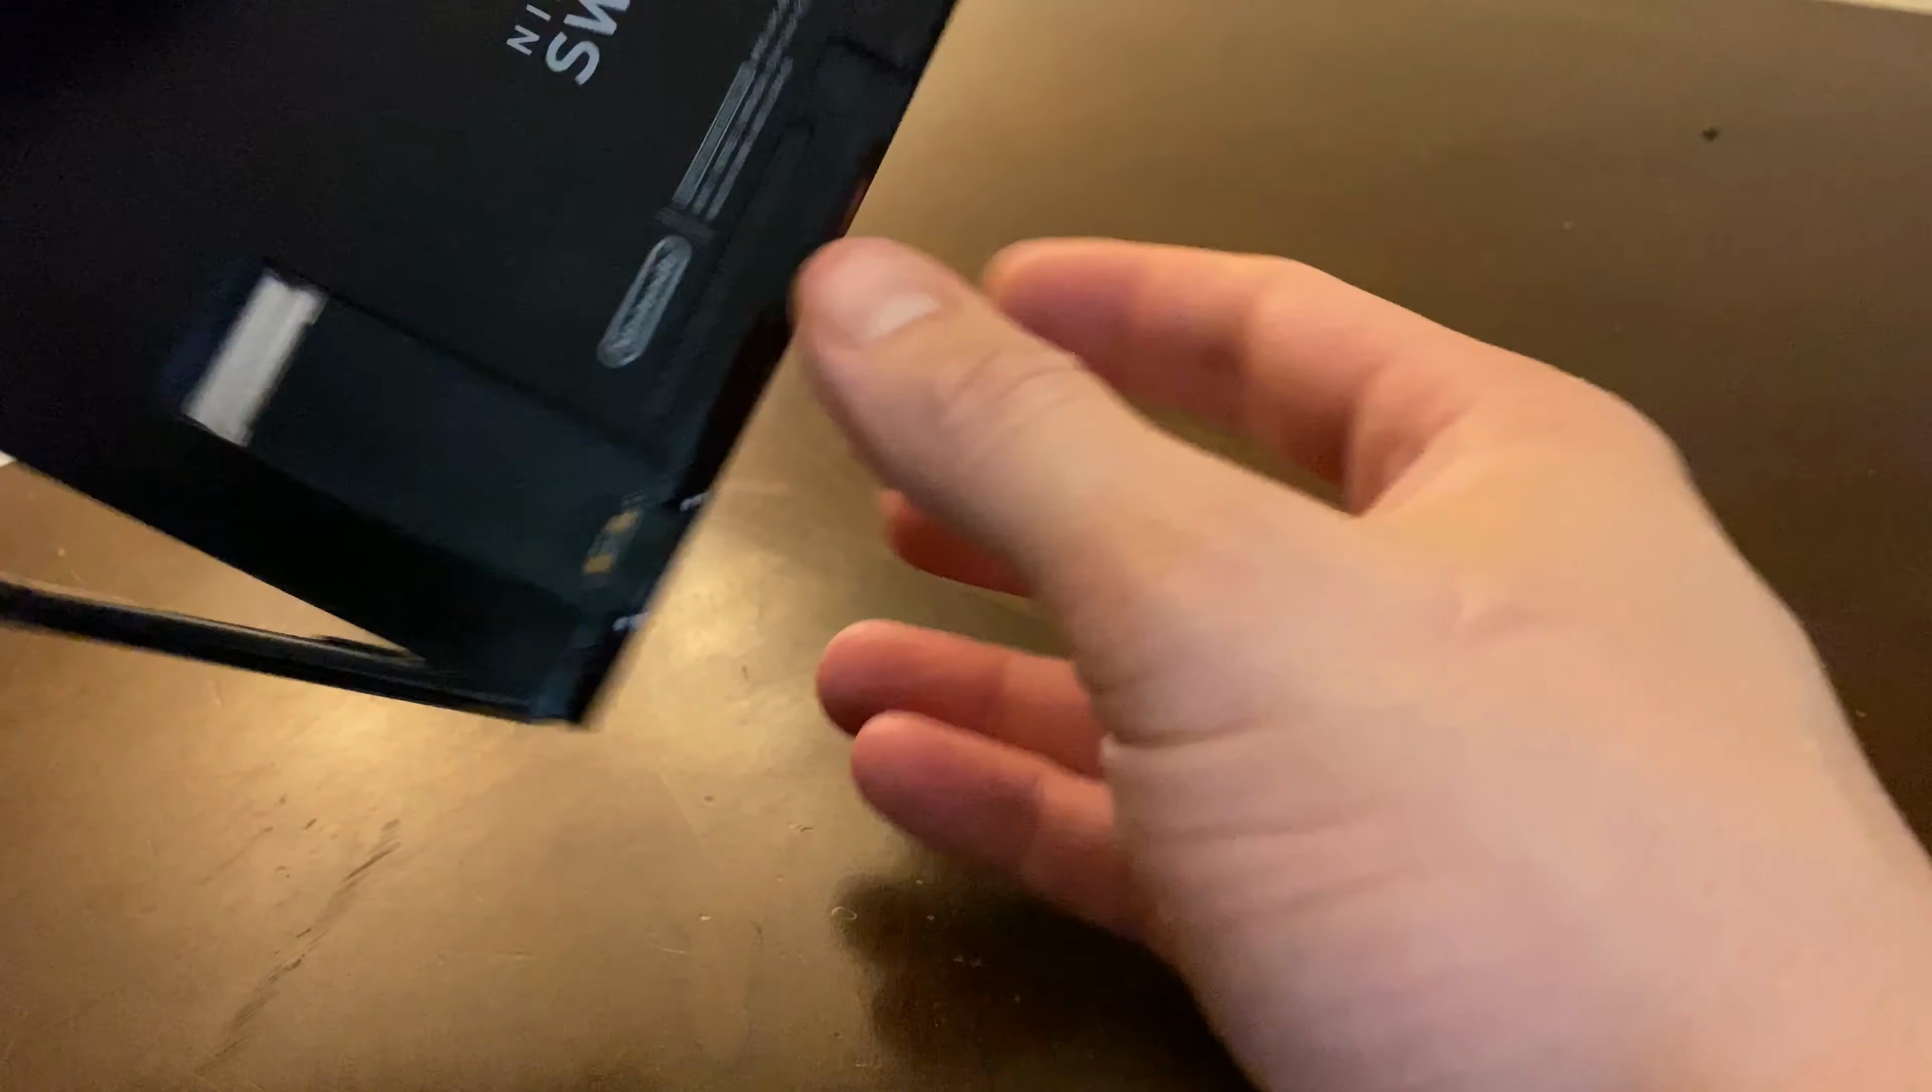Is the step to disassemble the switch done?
No.